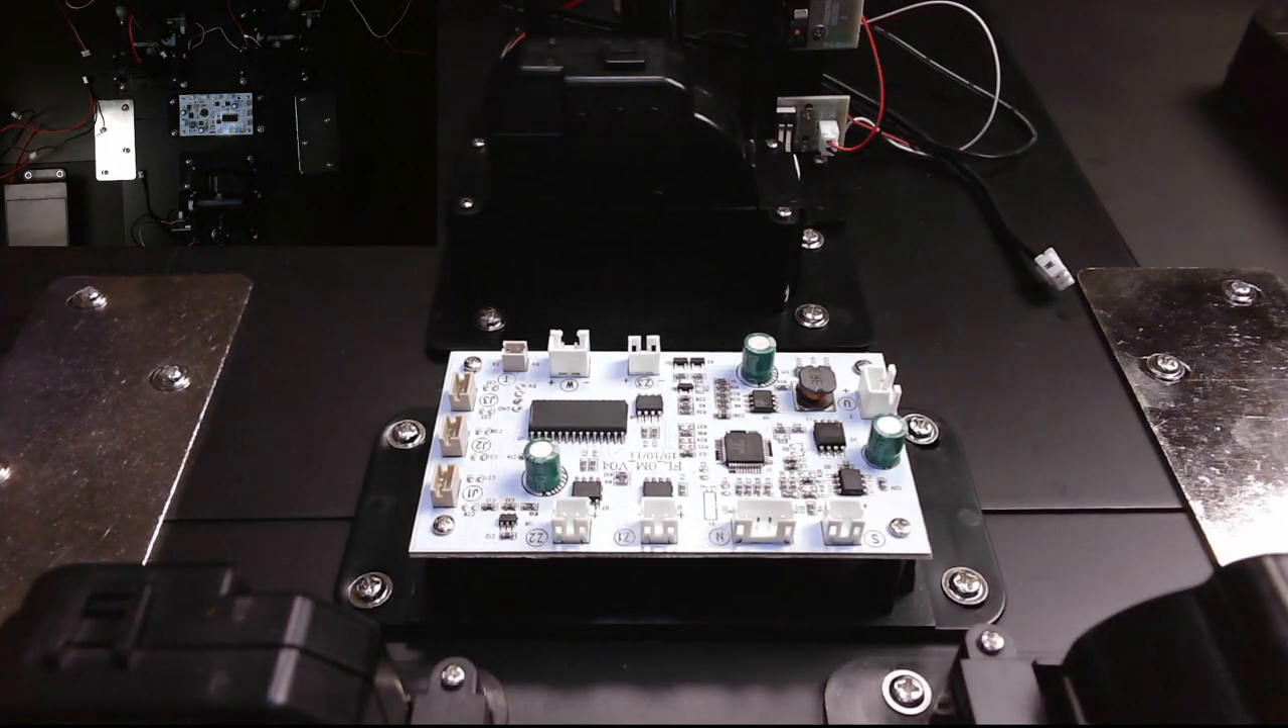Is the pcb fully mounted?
Yes.